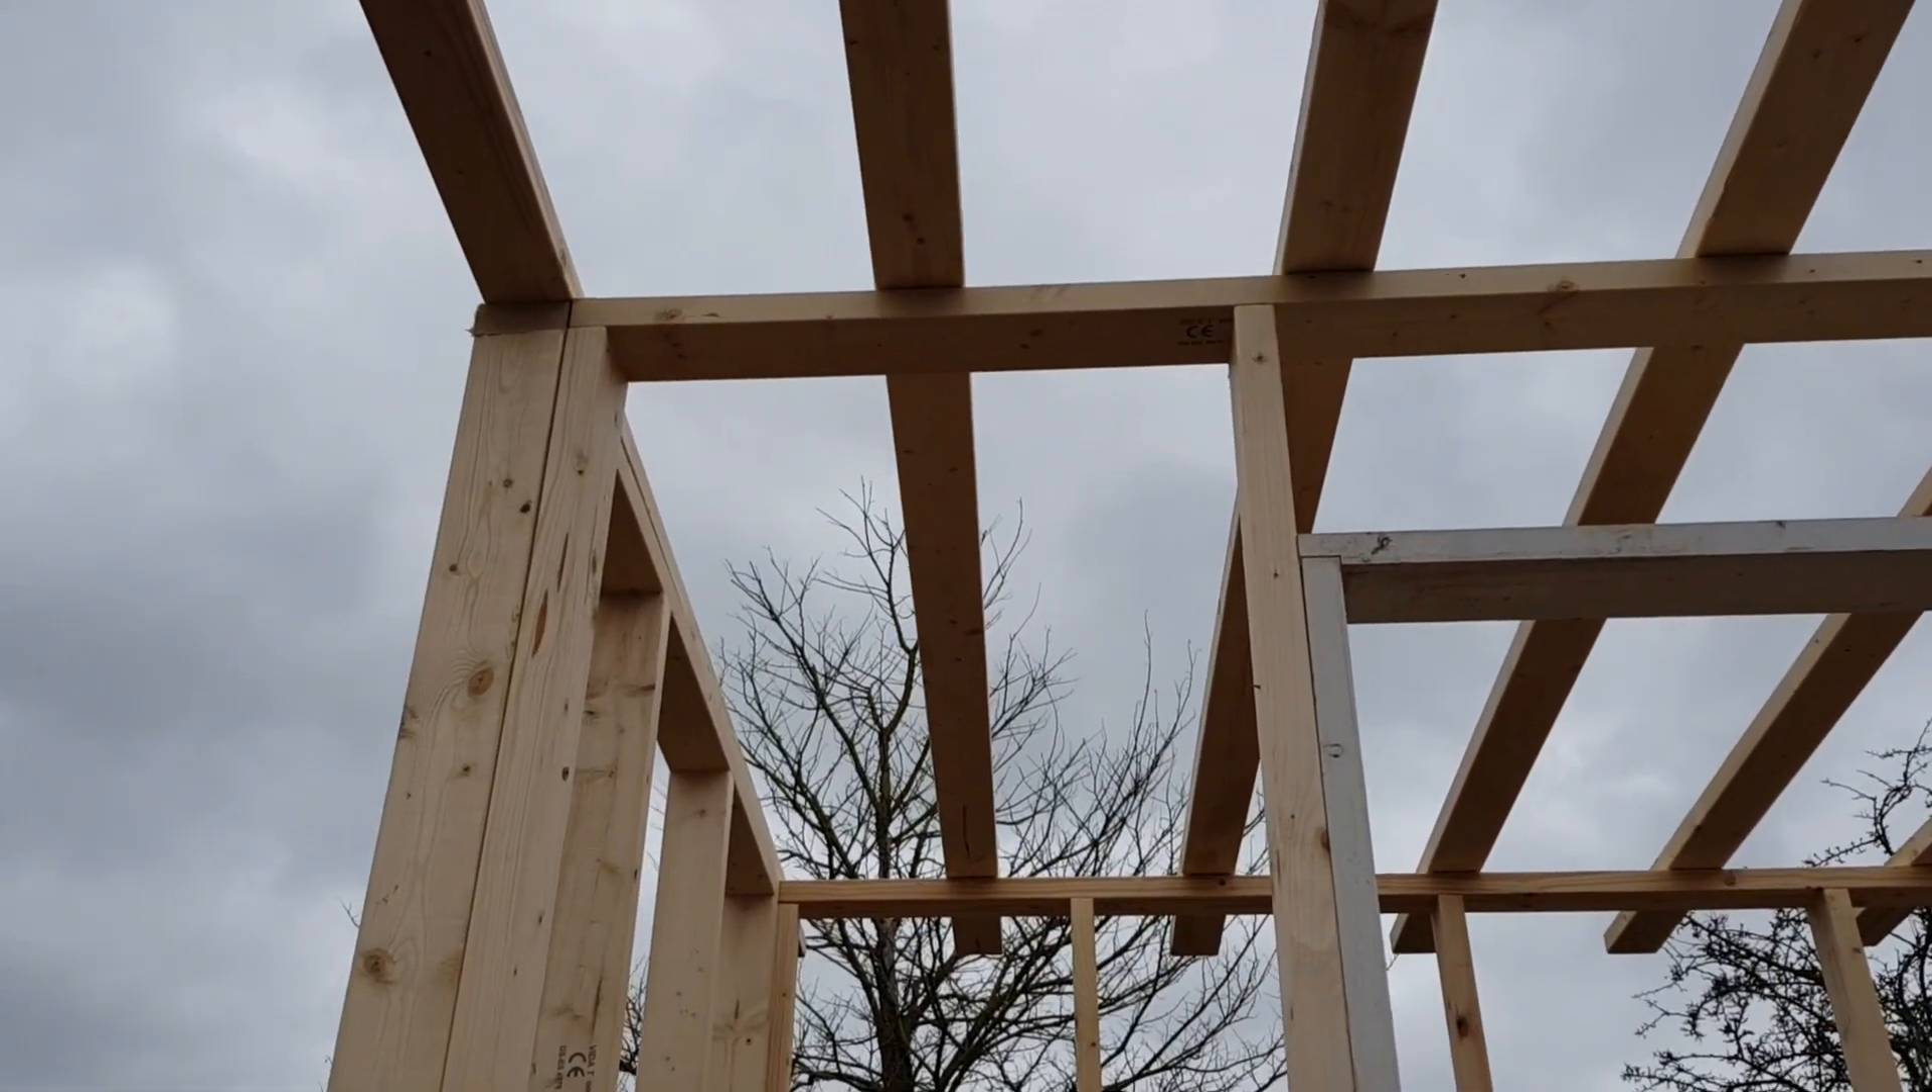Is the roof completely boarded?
No.